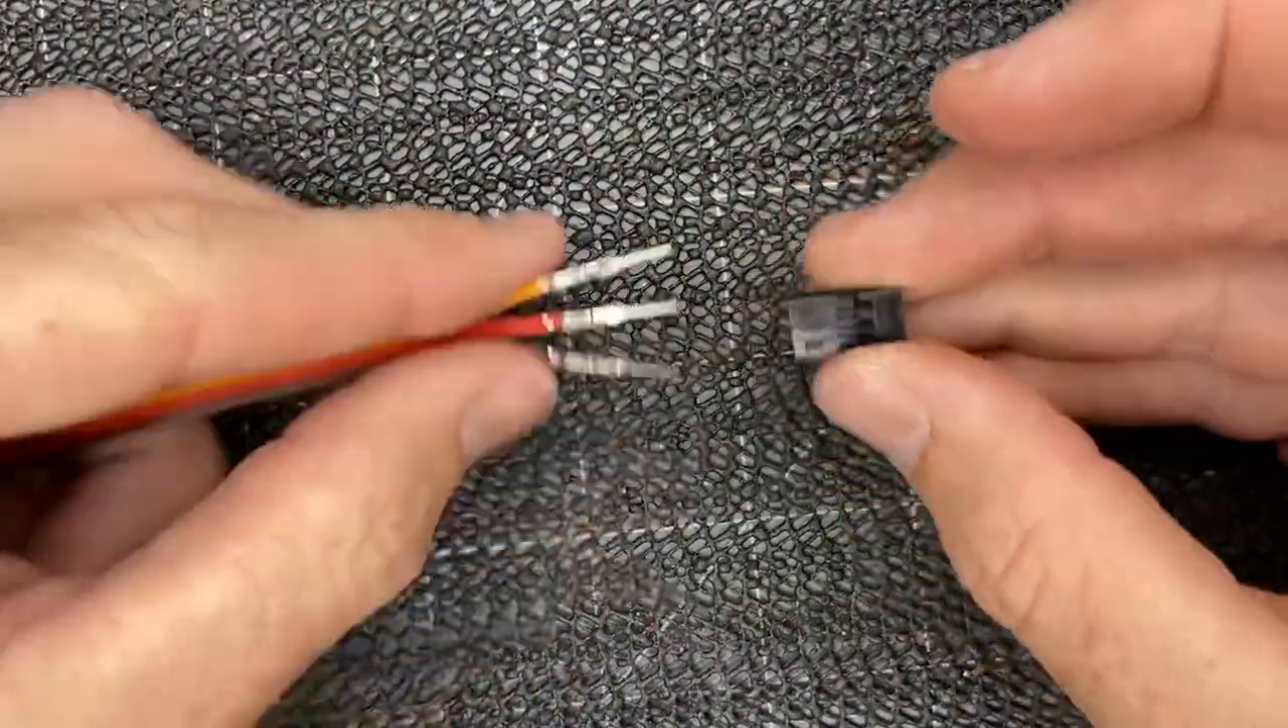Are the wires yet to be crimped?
No.